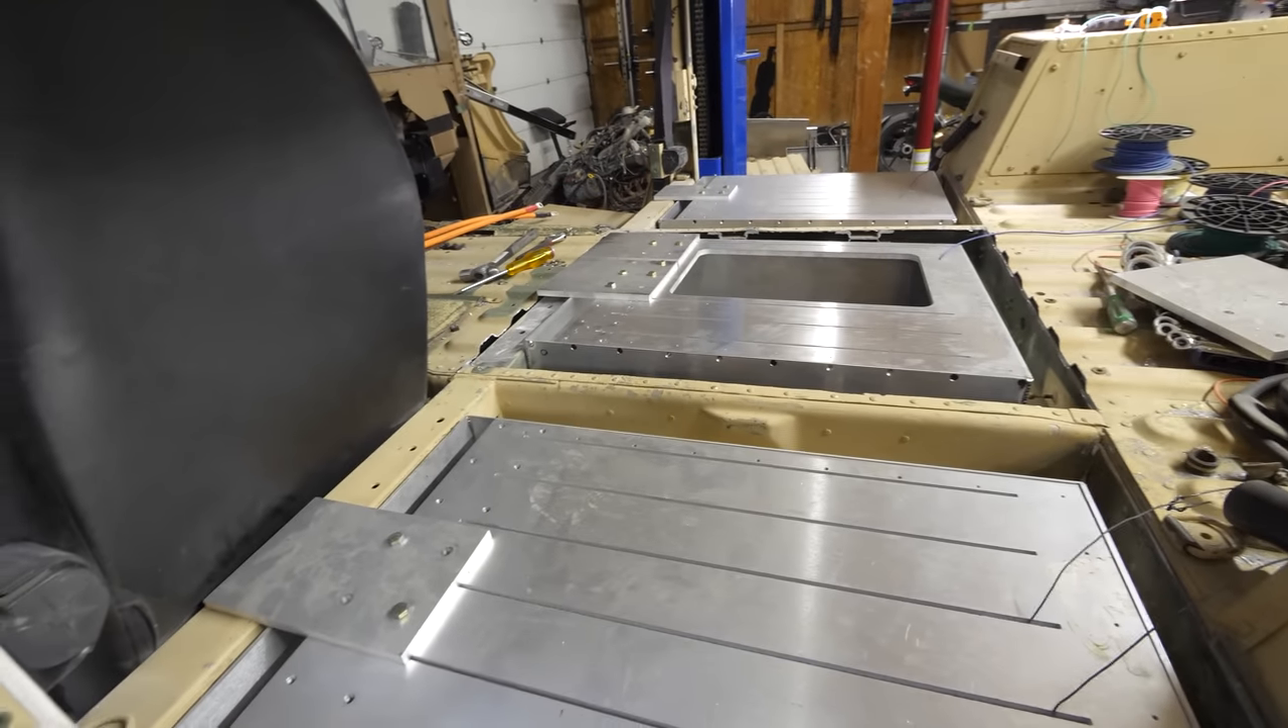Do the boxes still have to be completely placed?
No.